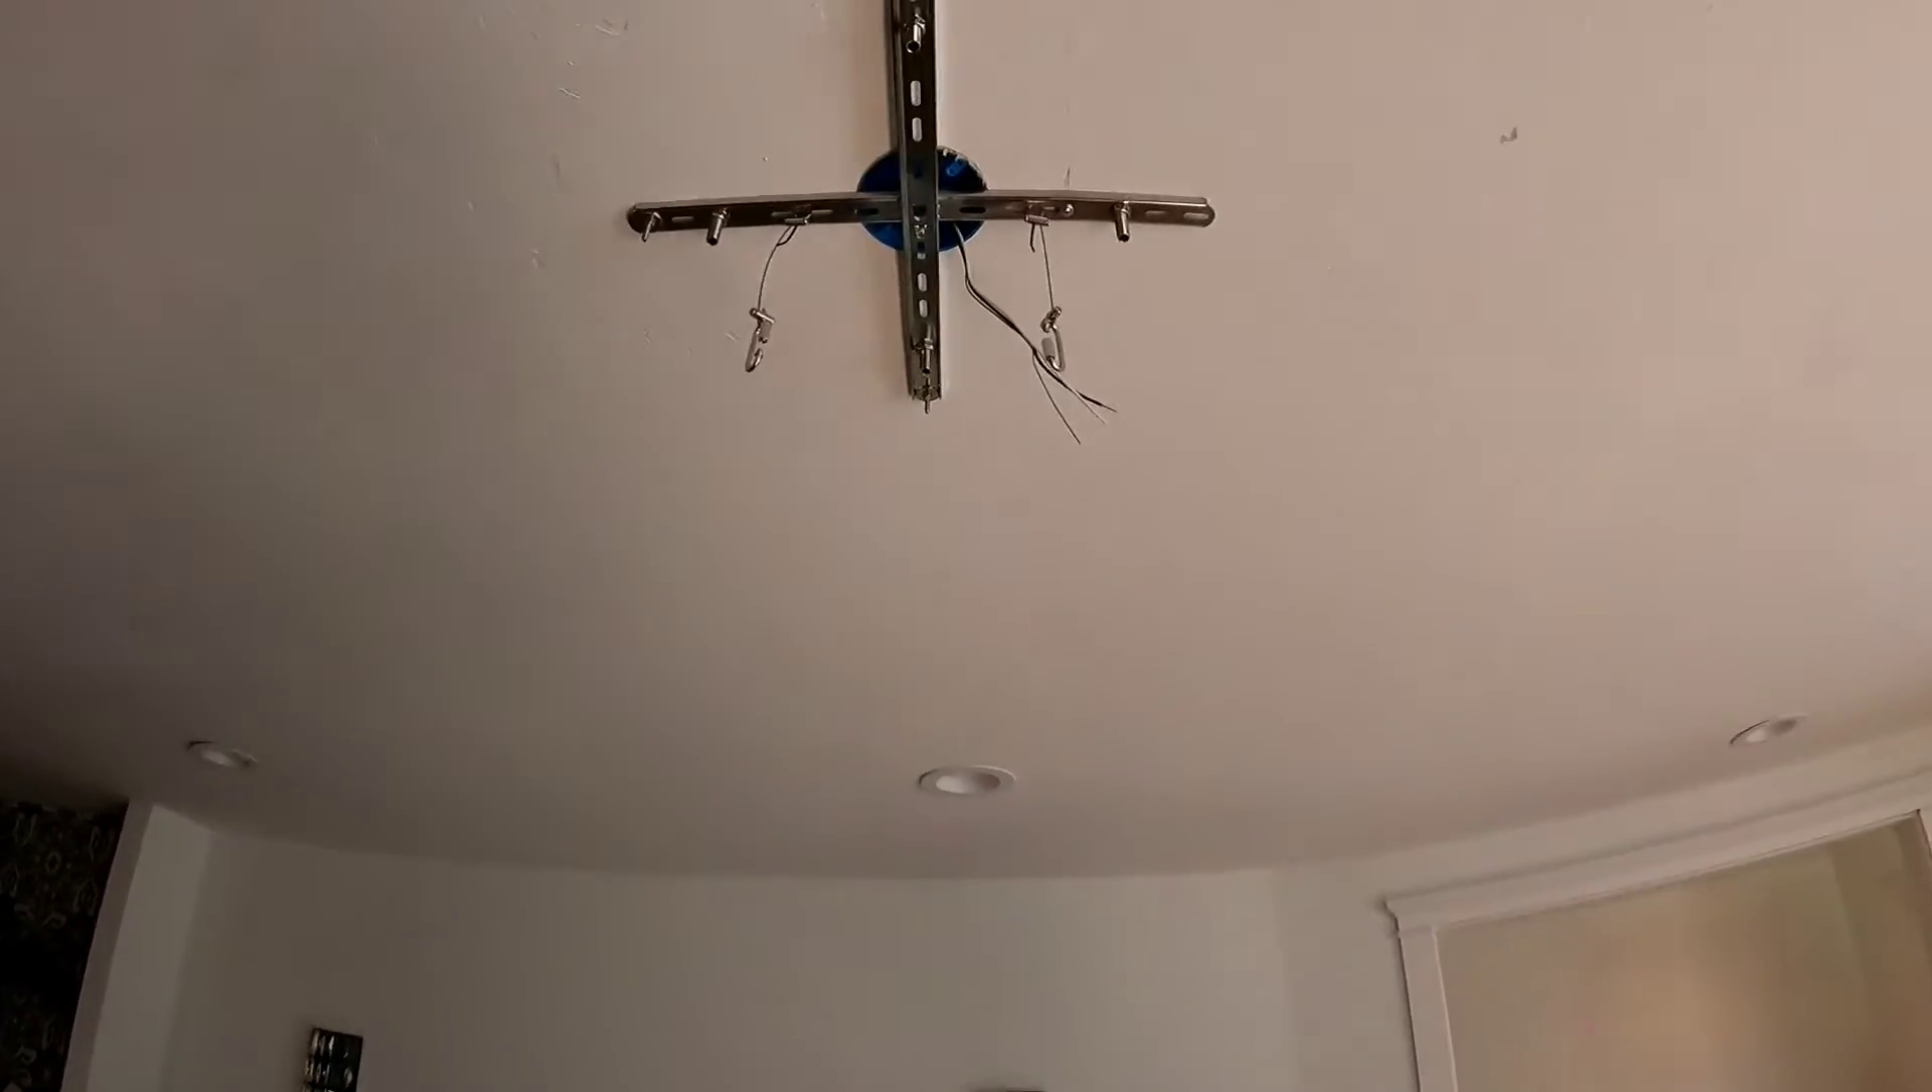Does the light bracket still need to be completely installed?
No.